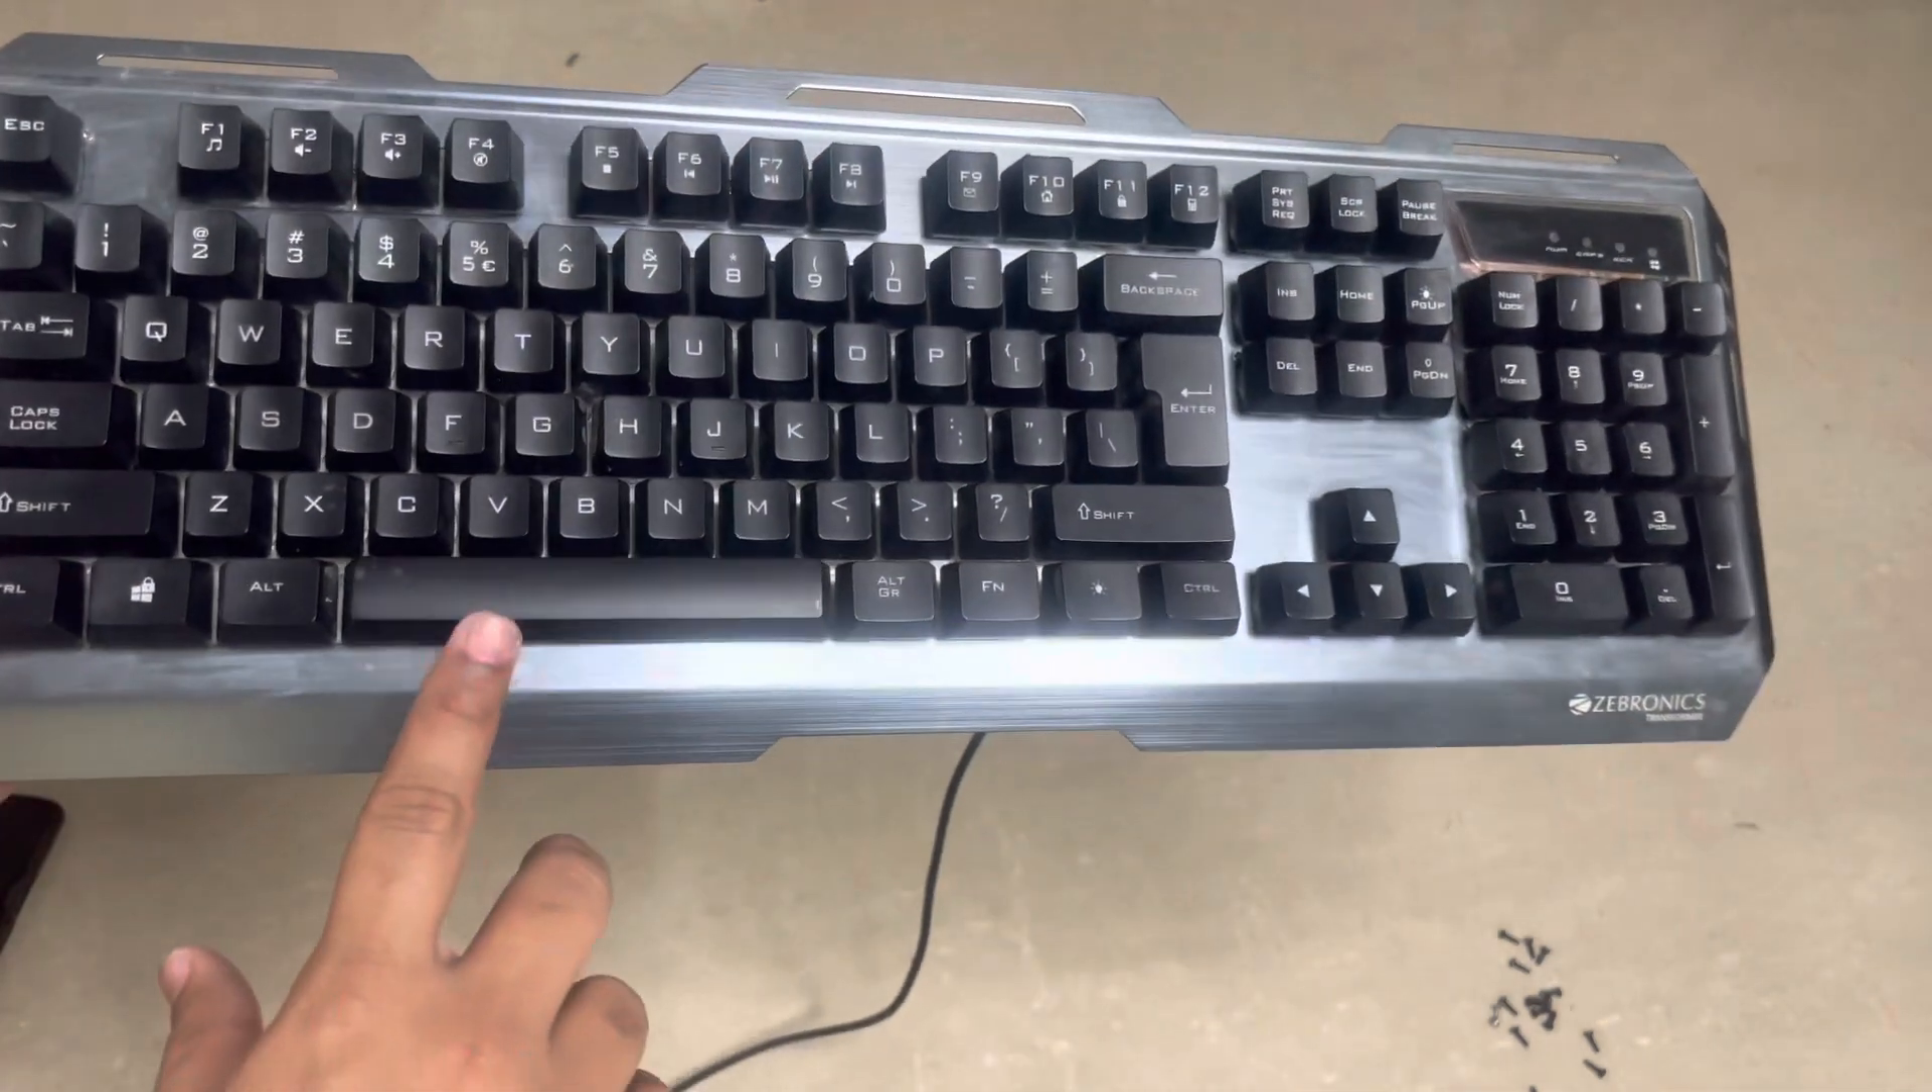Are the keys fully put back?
Yes.